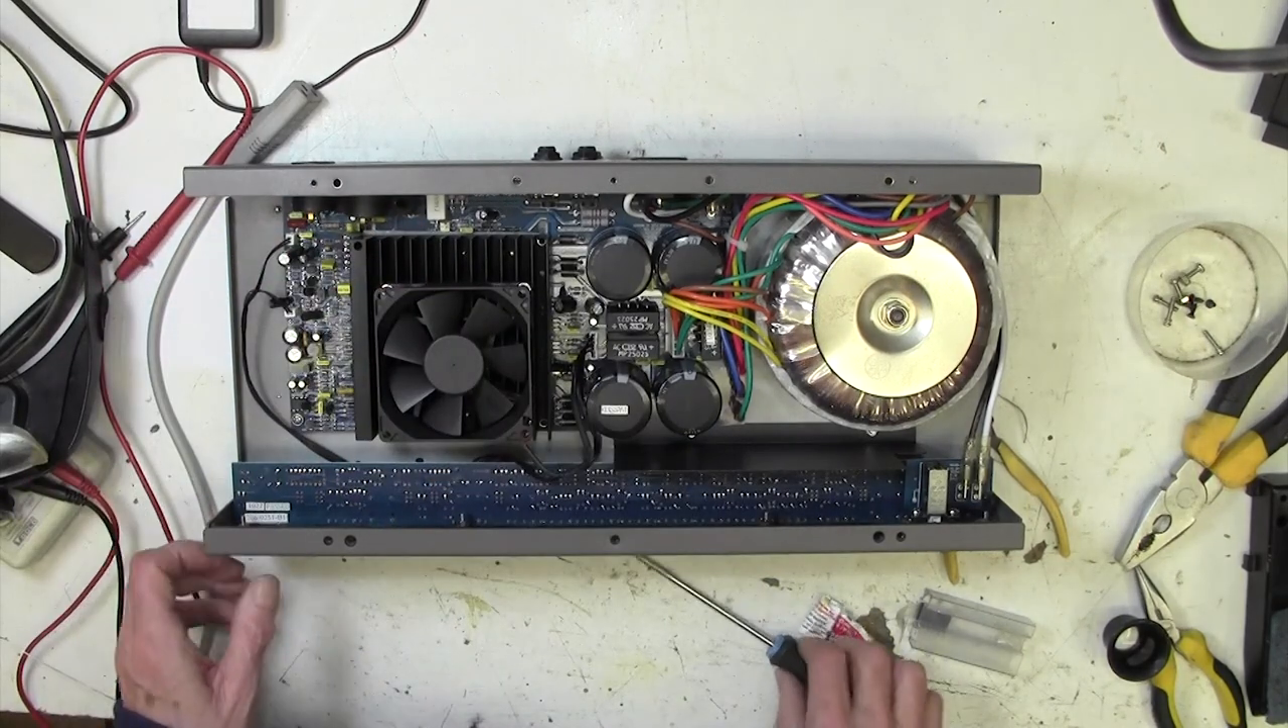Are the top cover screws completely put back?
No.